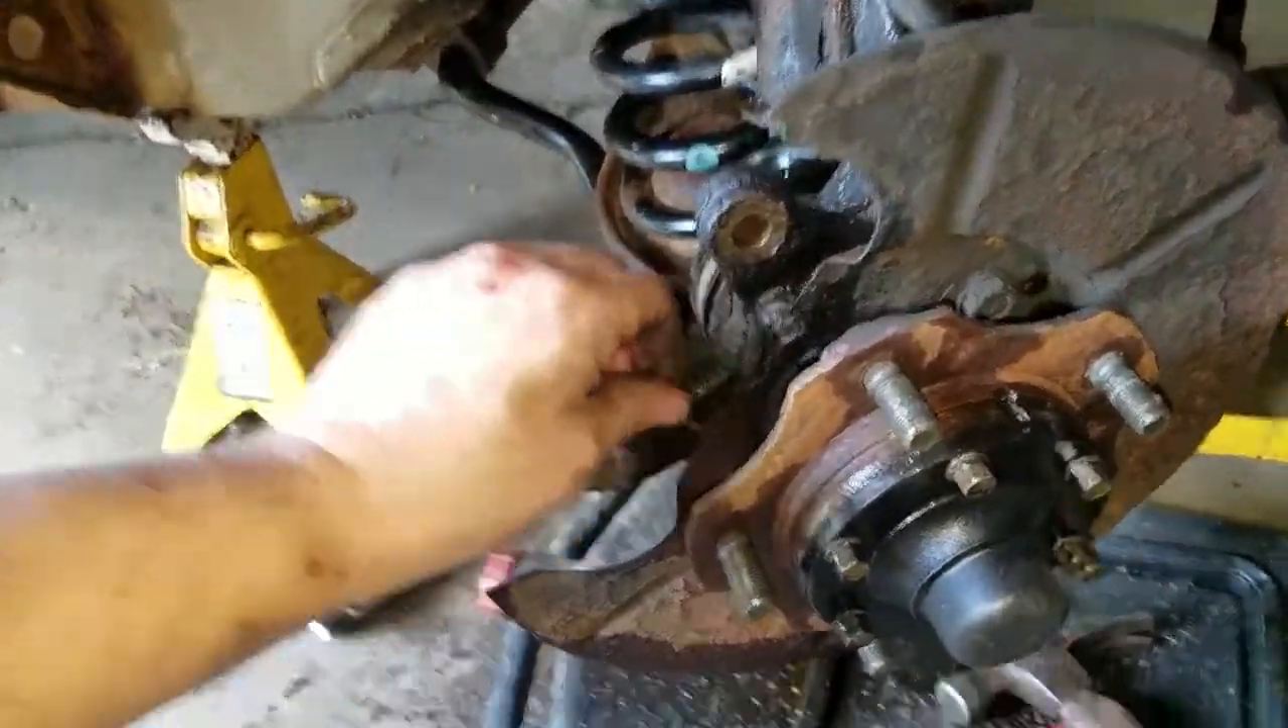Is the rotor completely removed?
Yes.